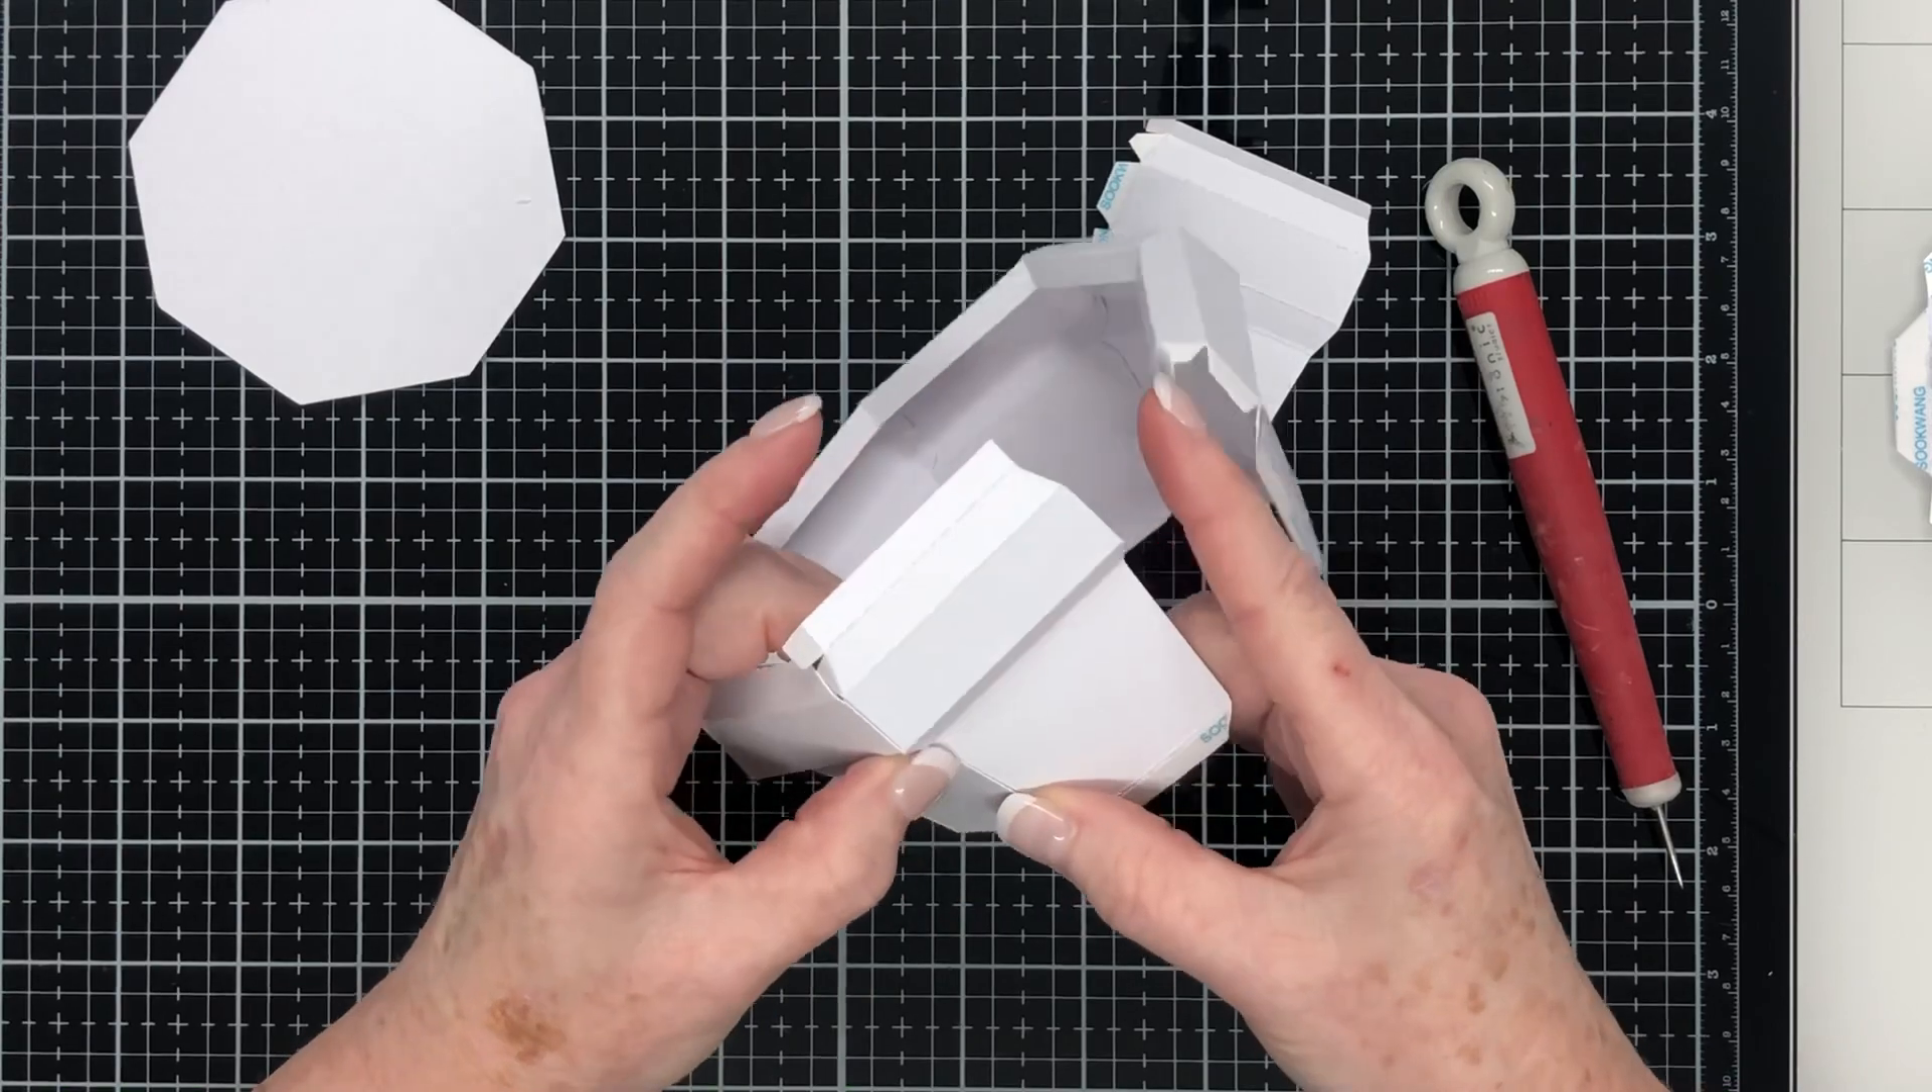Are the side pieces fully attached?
No.